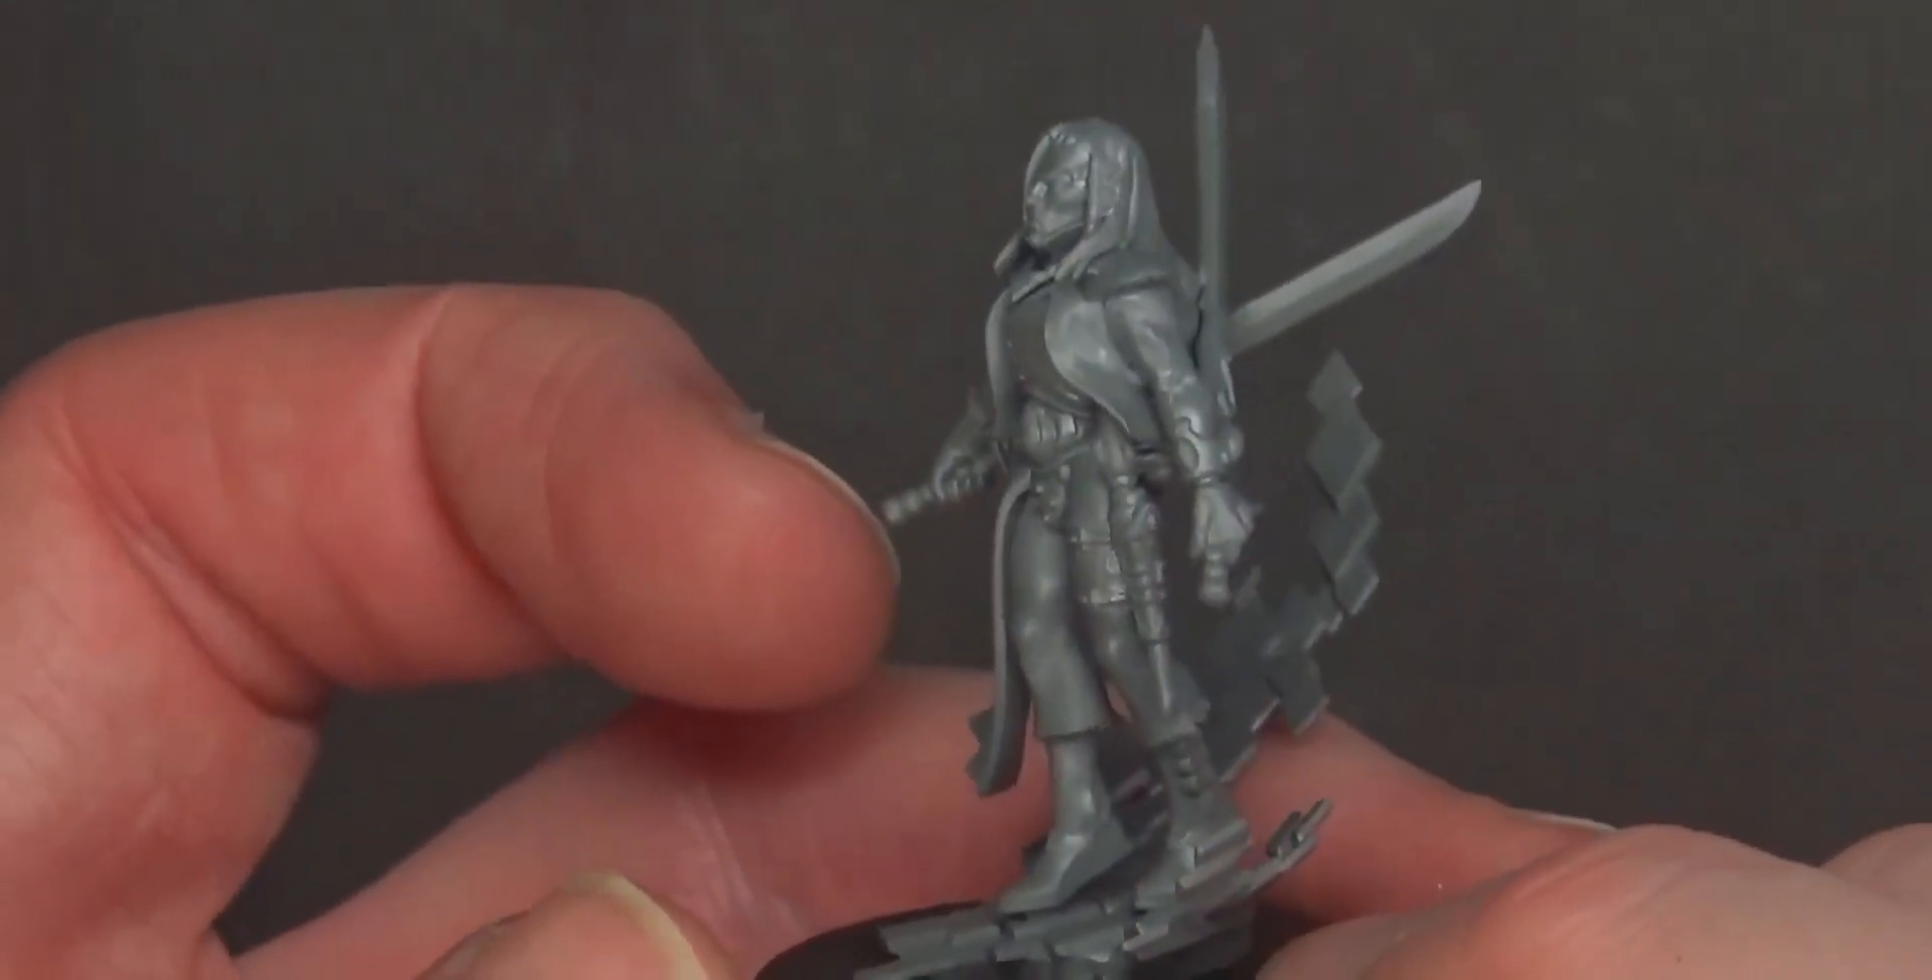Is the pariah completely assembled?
Yes.